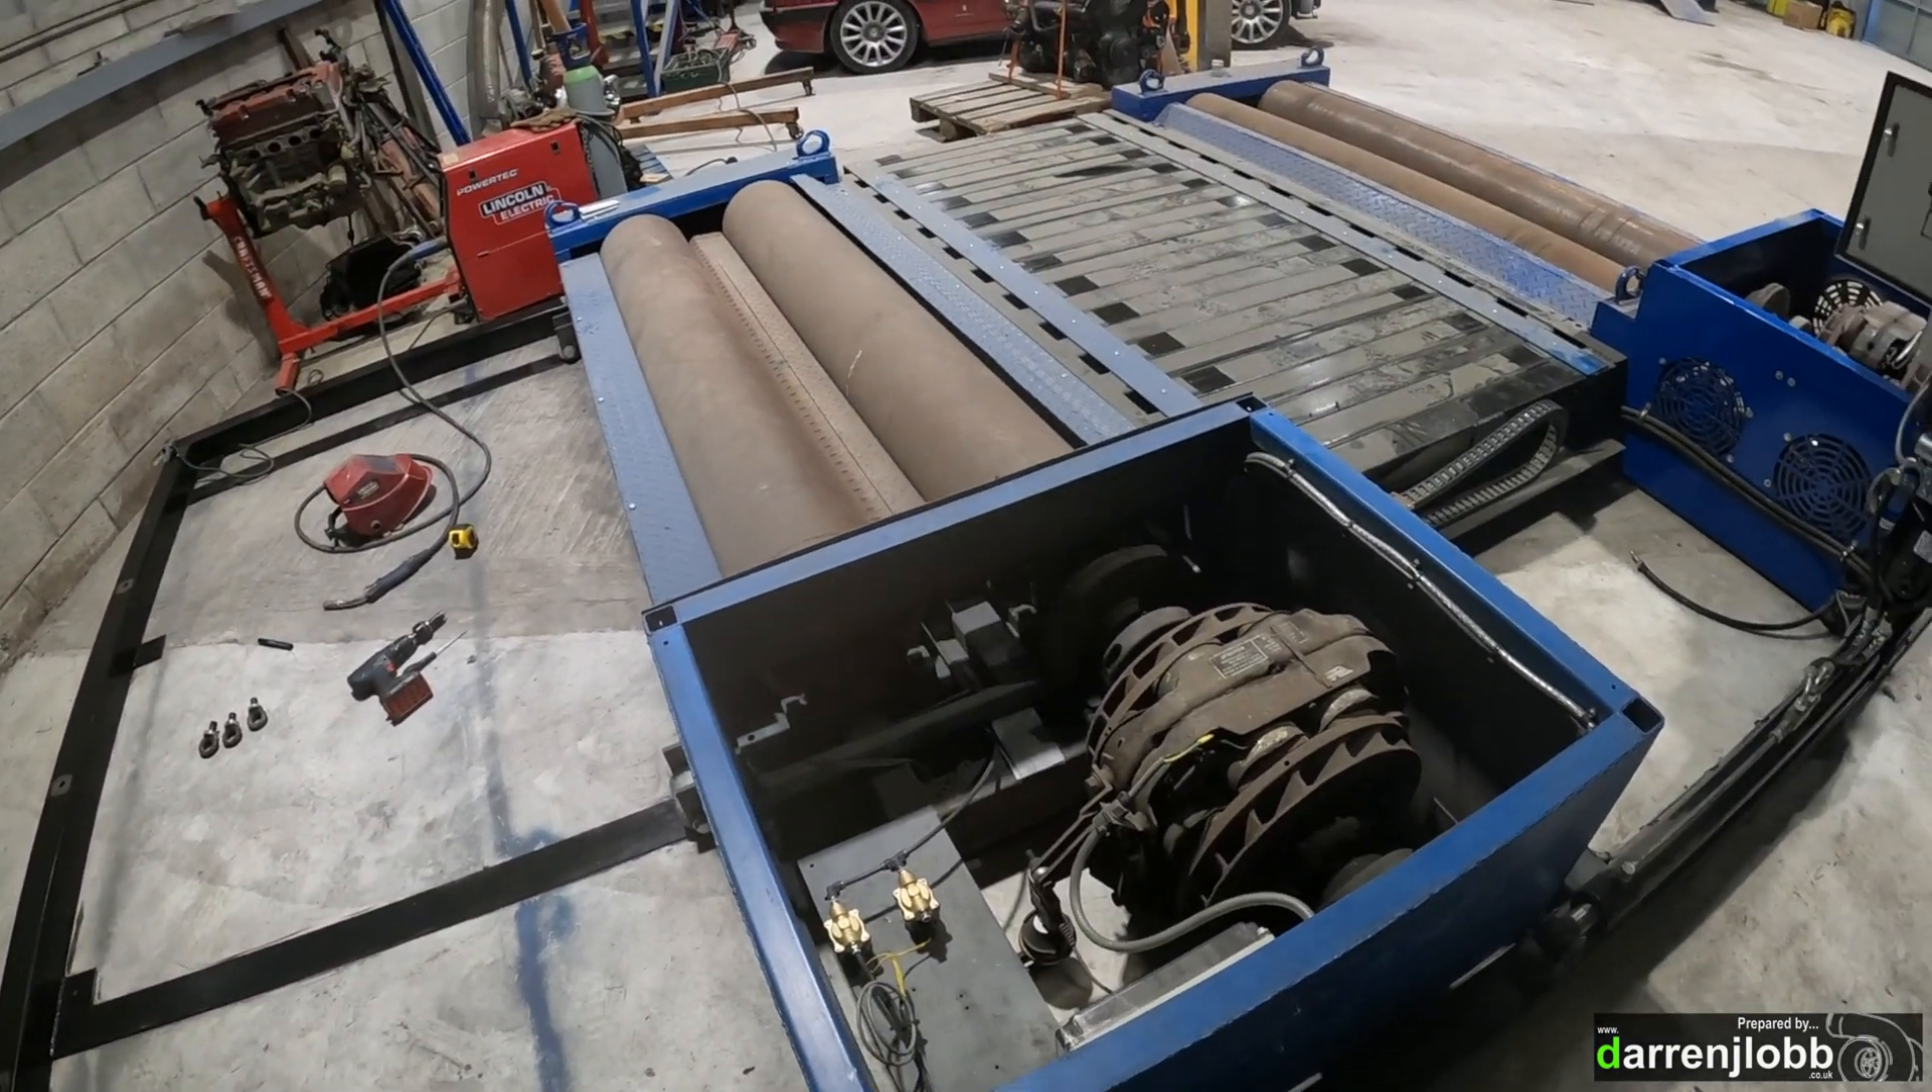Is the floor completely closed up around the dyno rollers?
No.